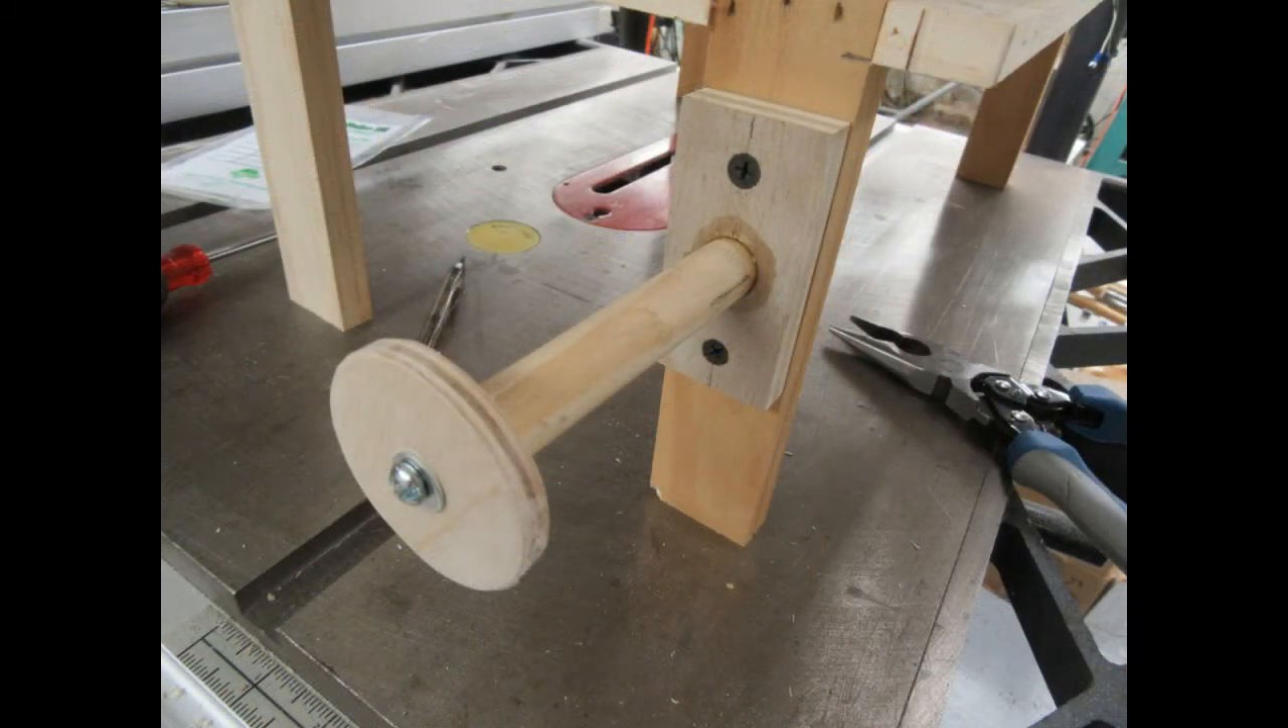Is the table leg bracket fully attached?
Yes.